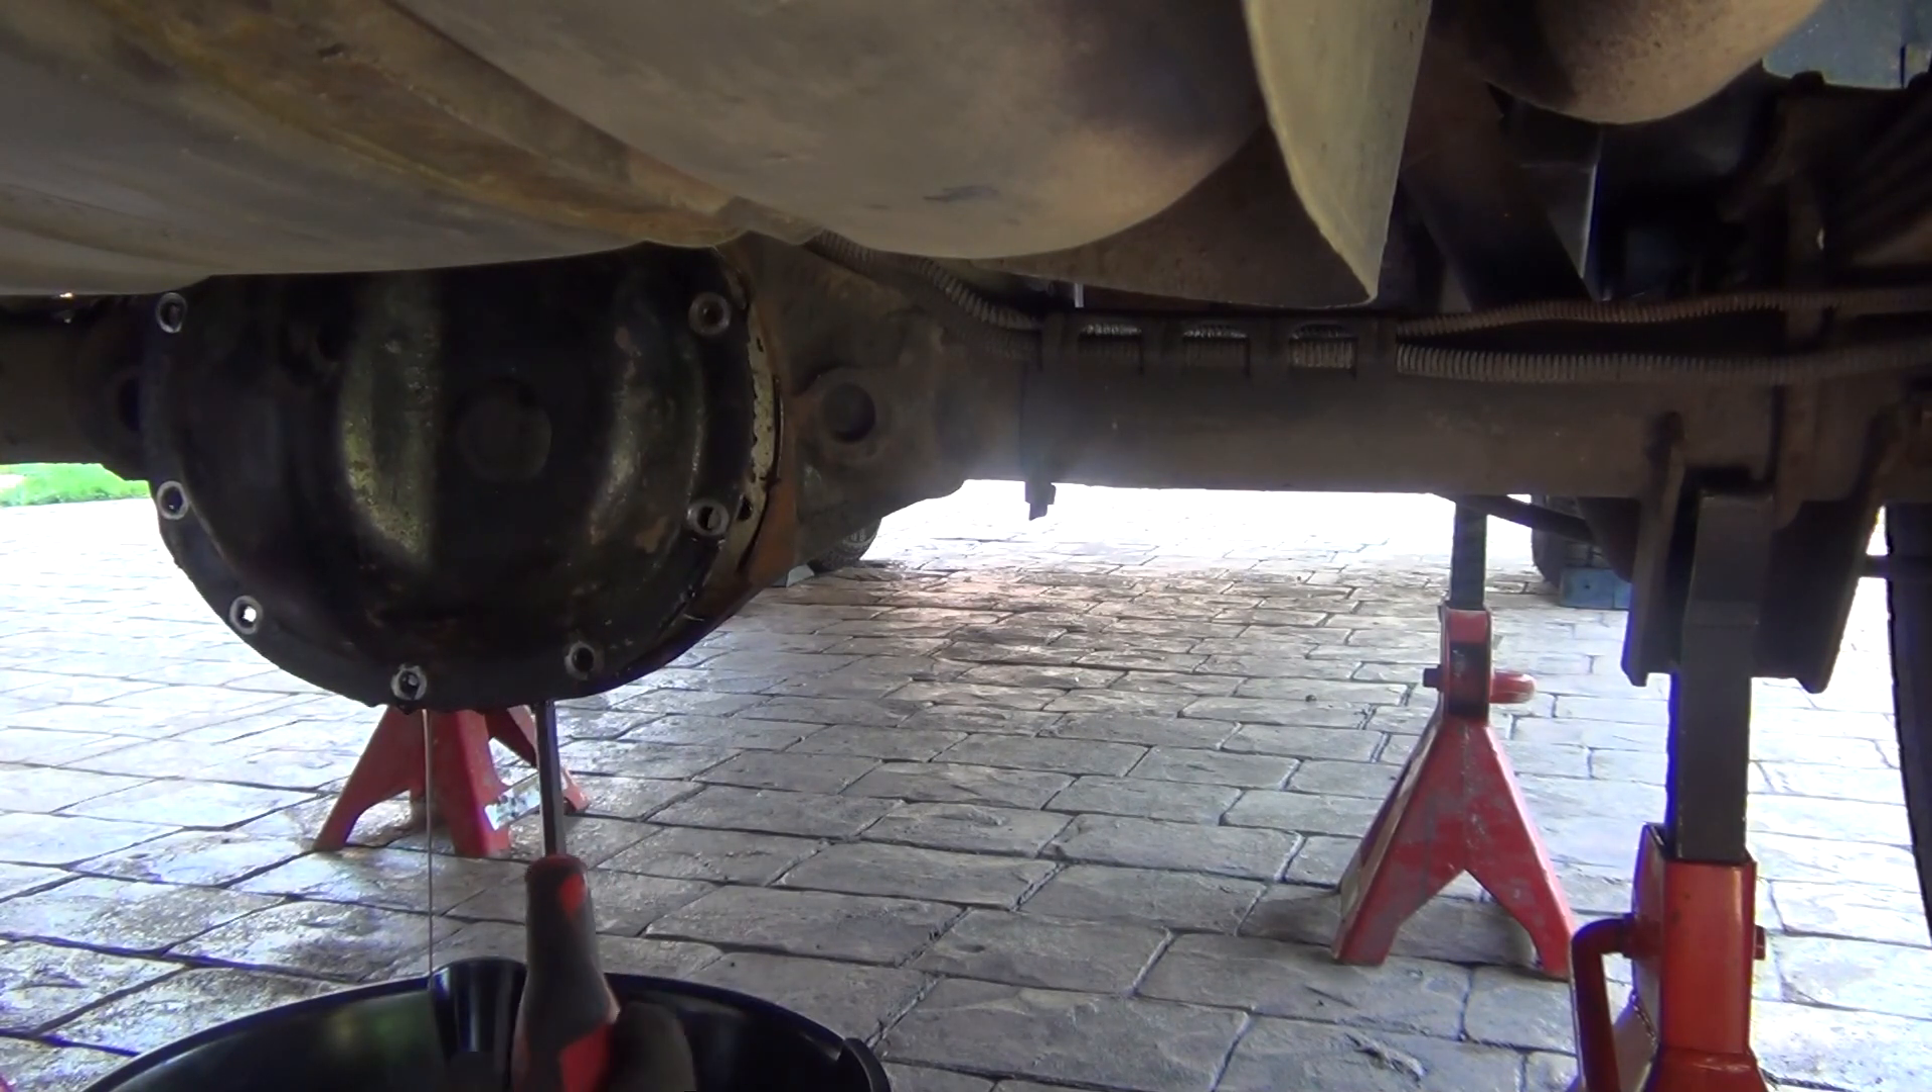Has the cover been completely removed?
No.